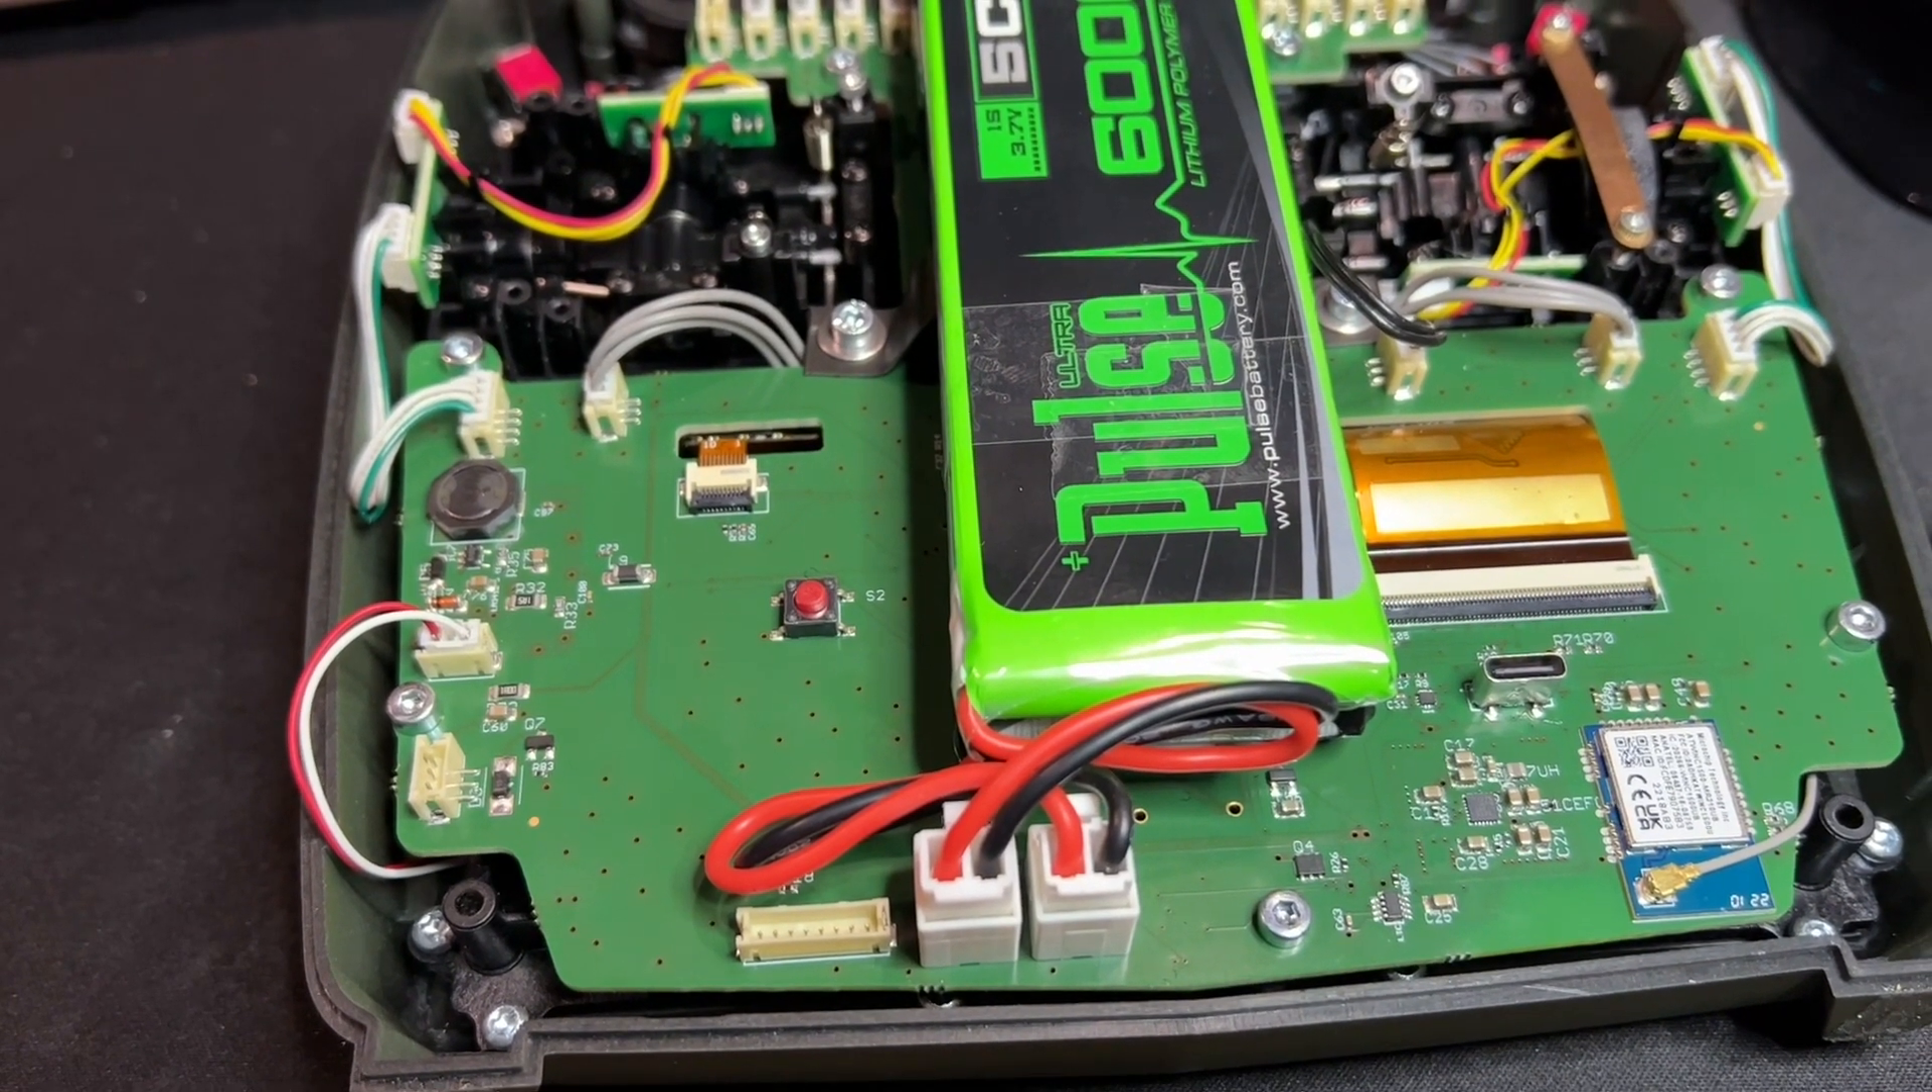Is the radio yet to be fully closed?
Yes.